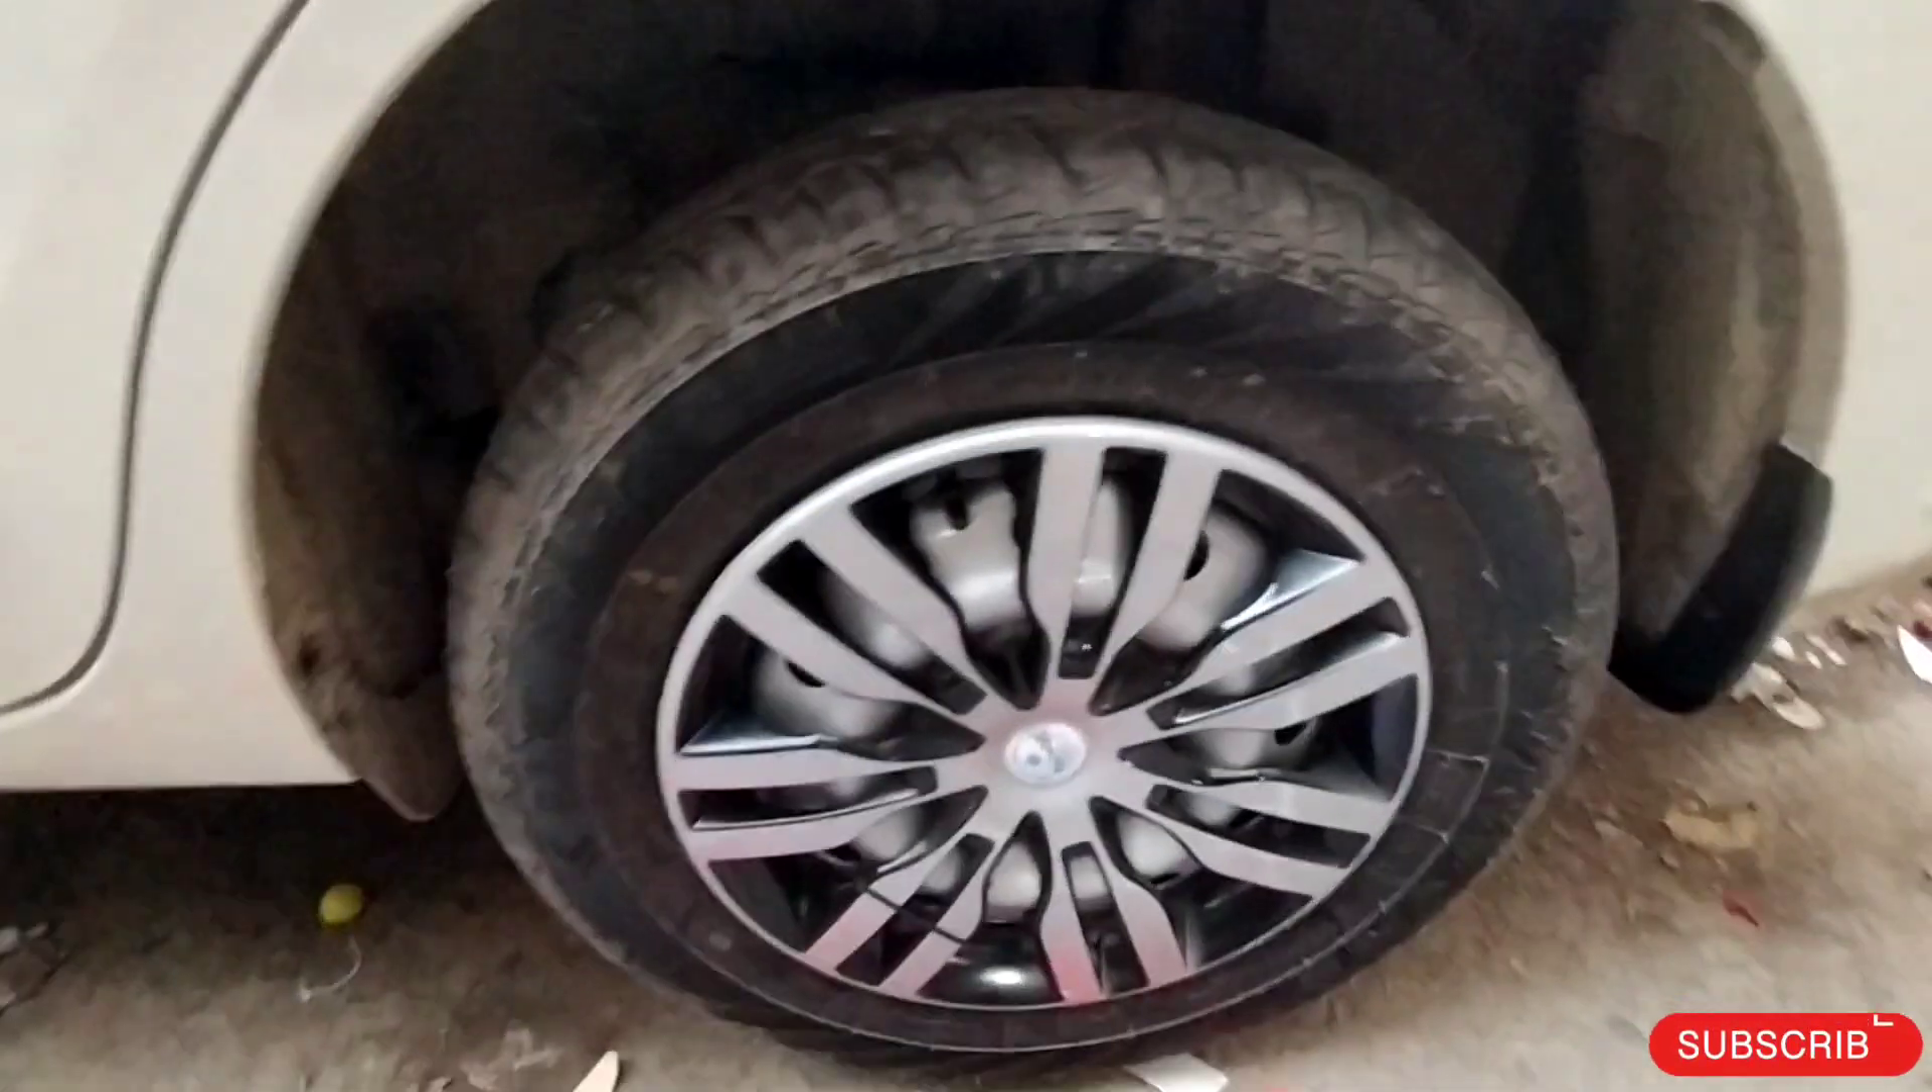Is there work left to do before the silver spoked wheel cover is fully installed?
No.